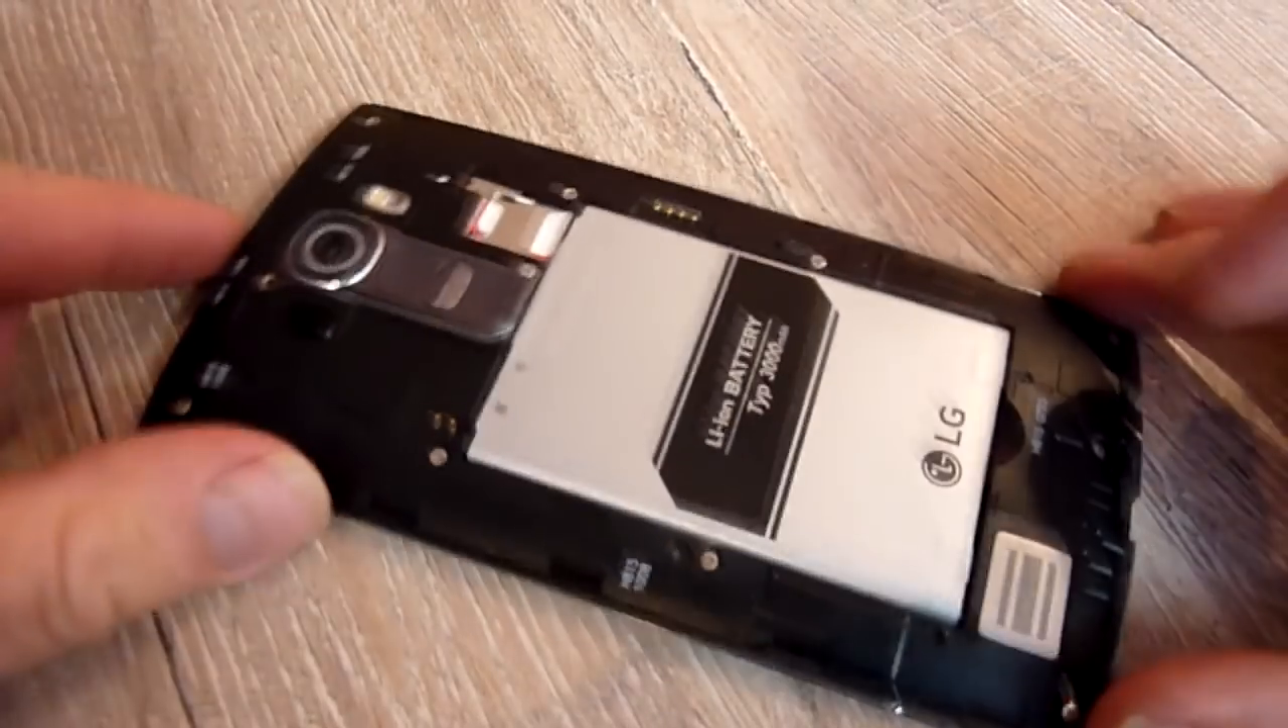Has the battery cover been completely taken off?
Yes.